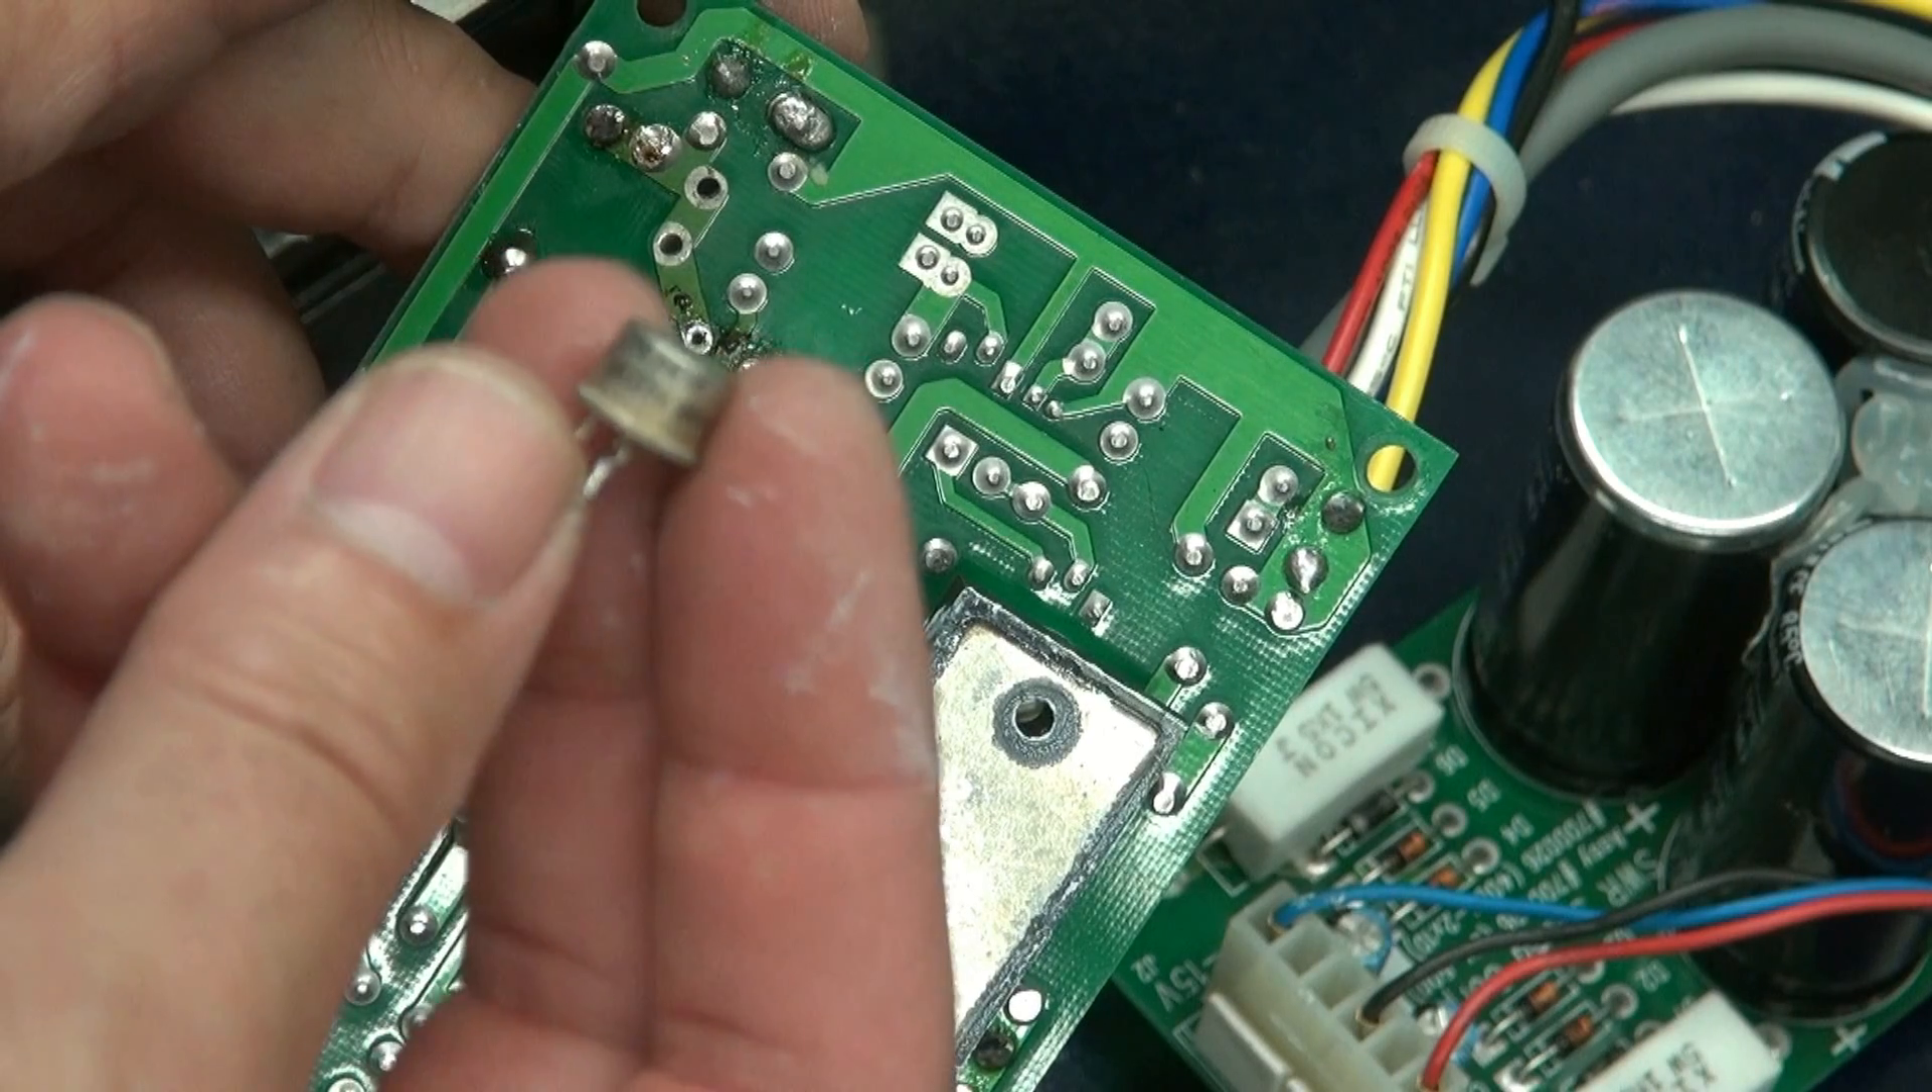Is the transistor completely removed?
Yes.